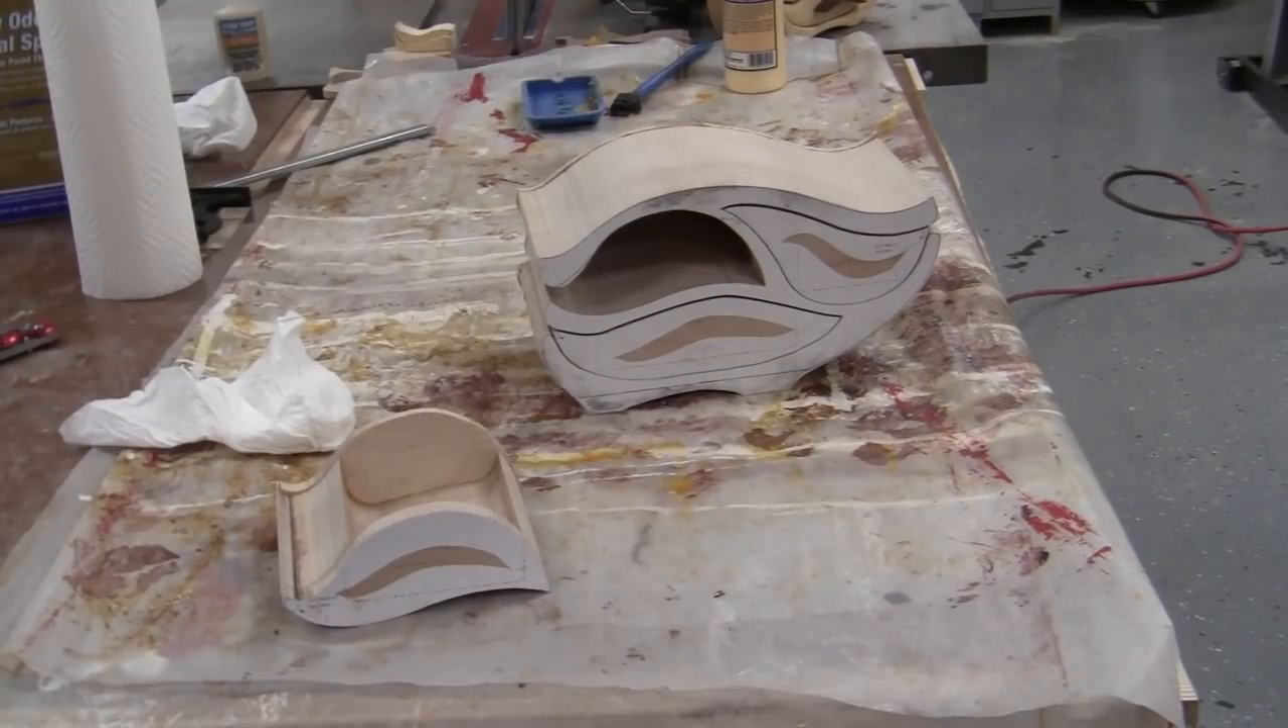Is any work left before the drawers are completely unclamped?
No.